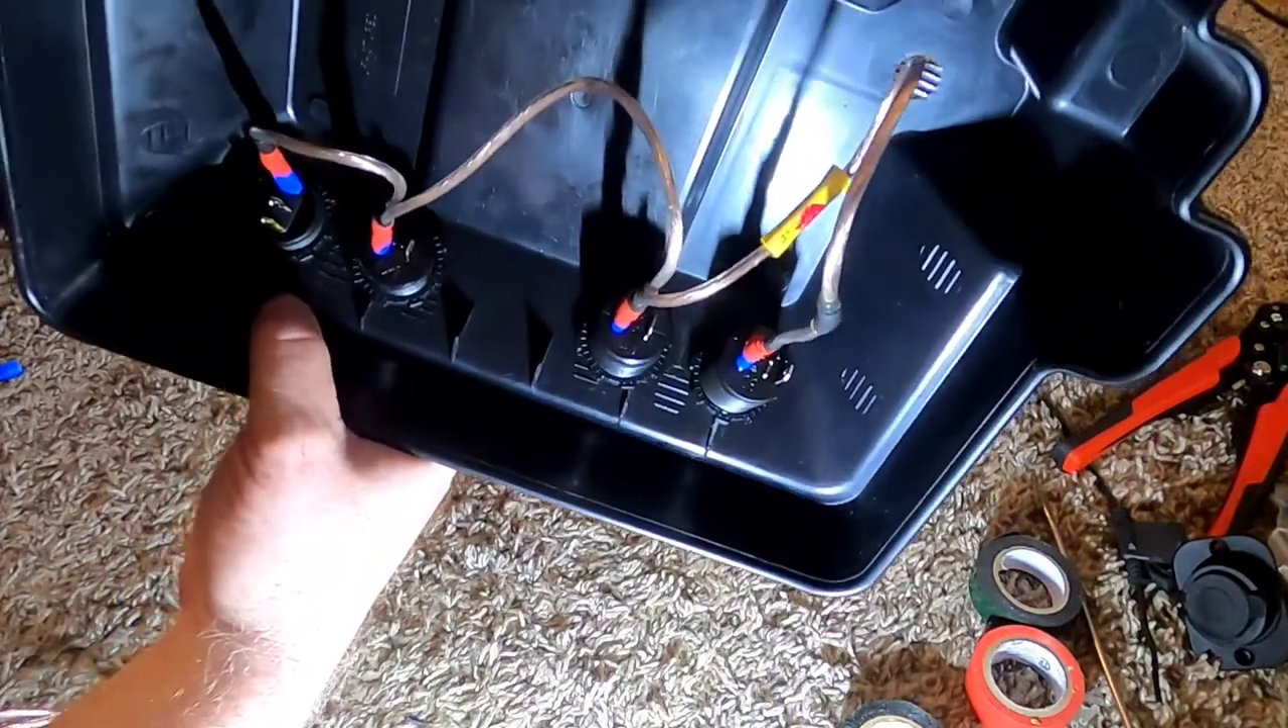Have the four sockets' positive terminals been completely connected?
Yes.